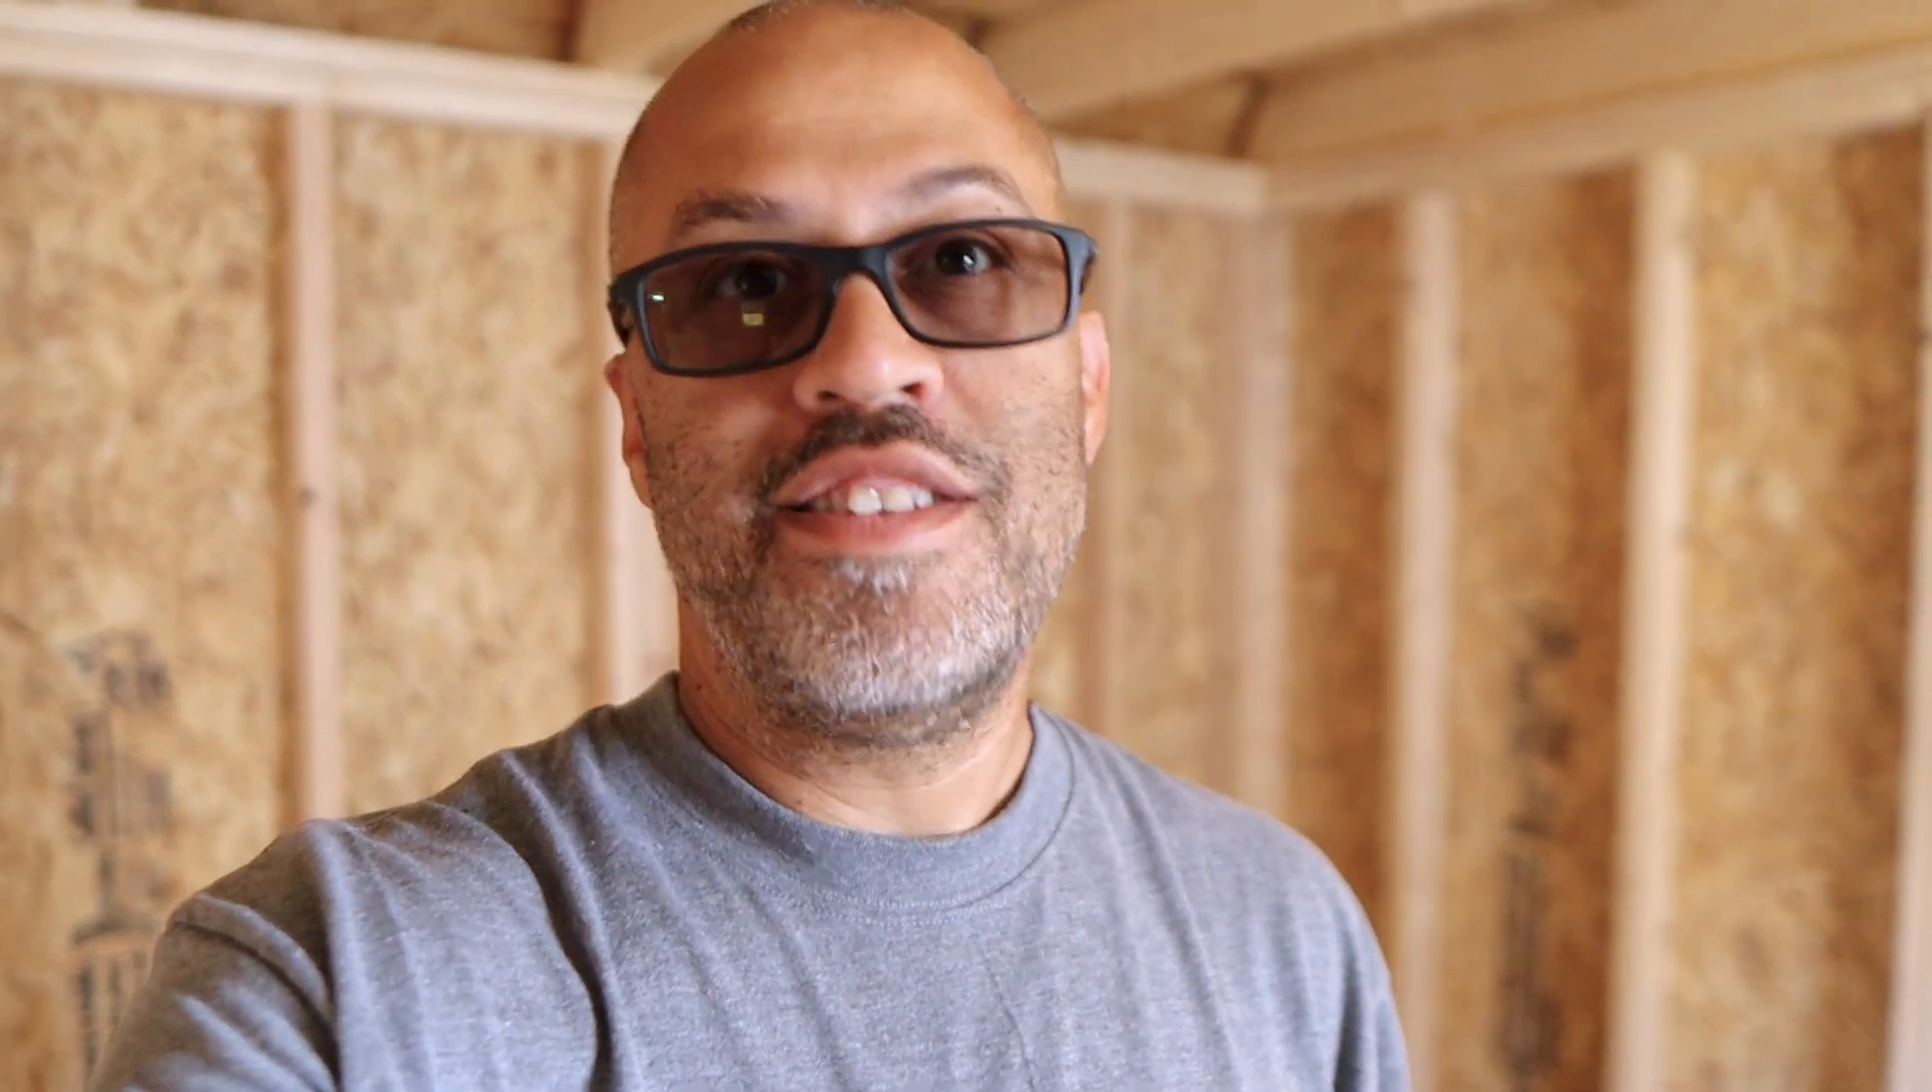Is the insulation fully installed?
No.